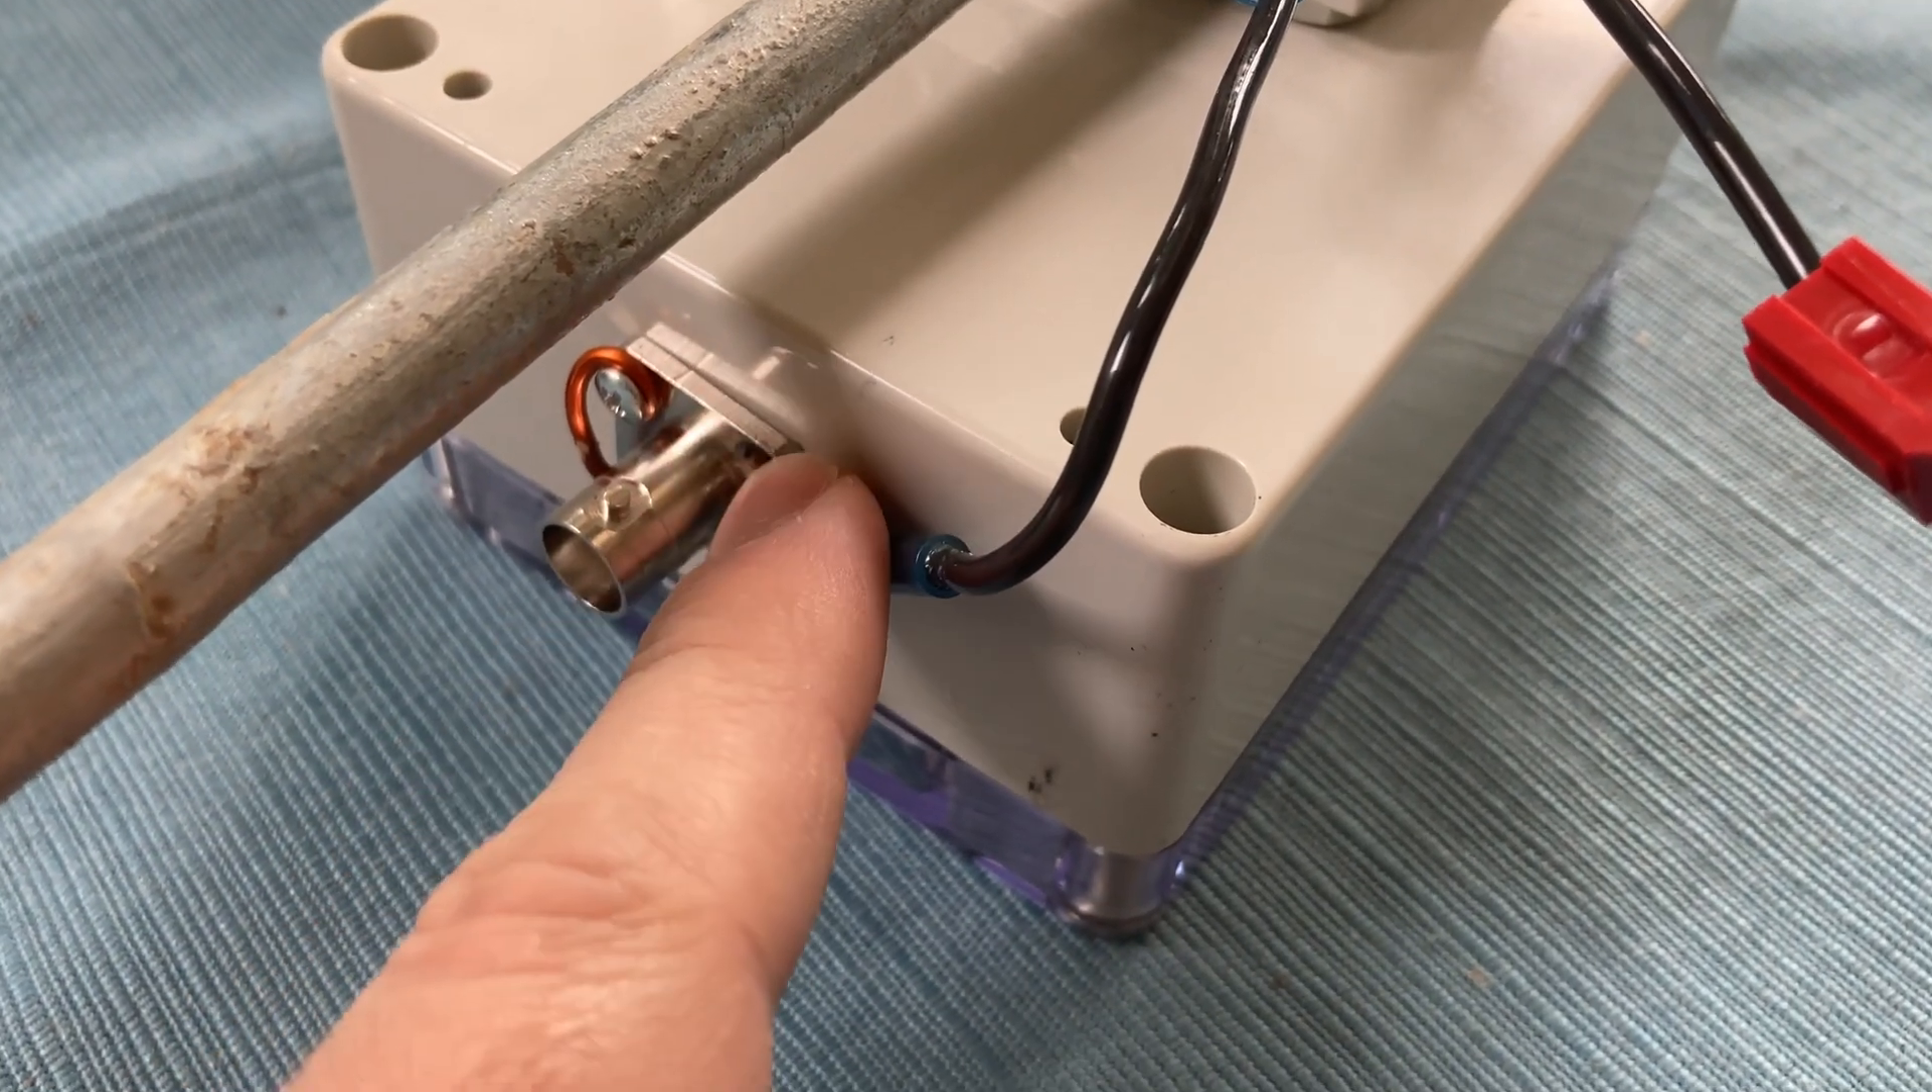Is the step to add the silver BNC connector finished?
Yes.